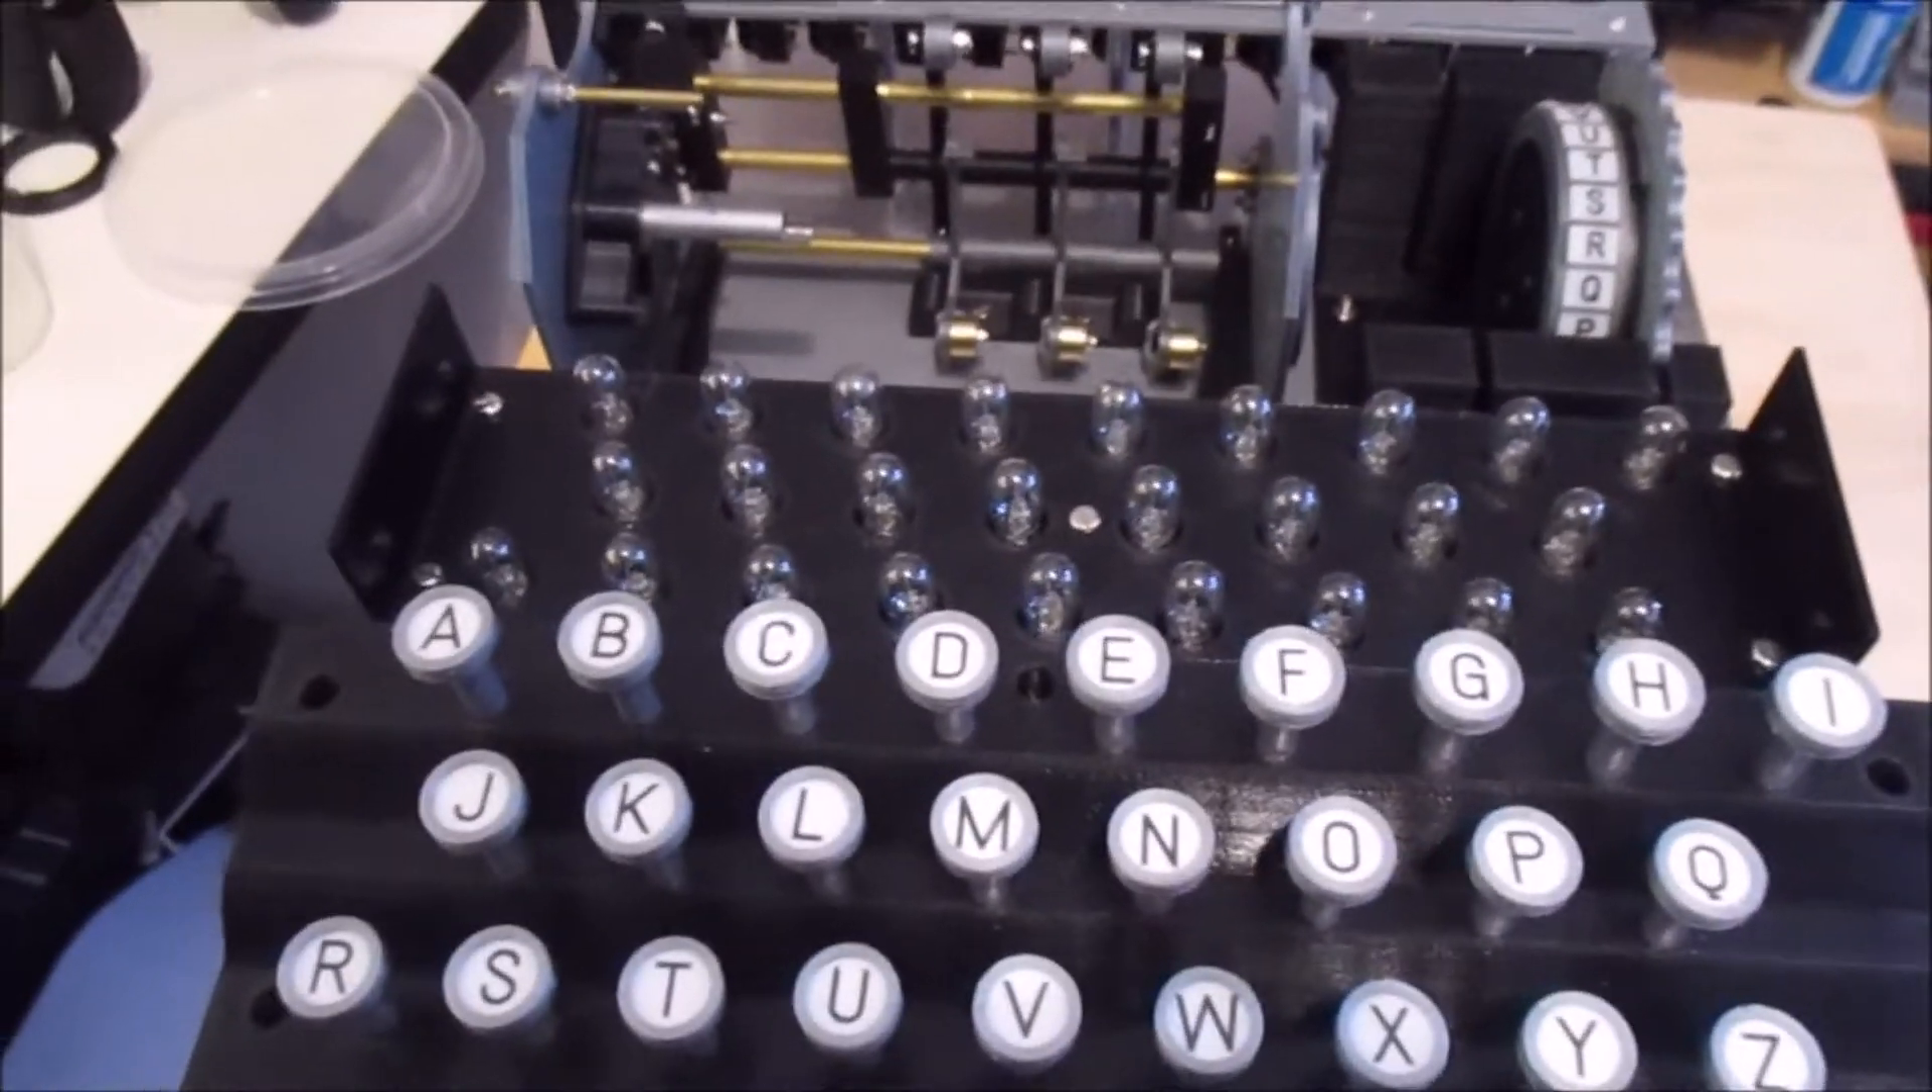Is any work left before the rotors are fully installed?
Yes.